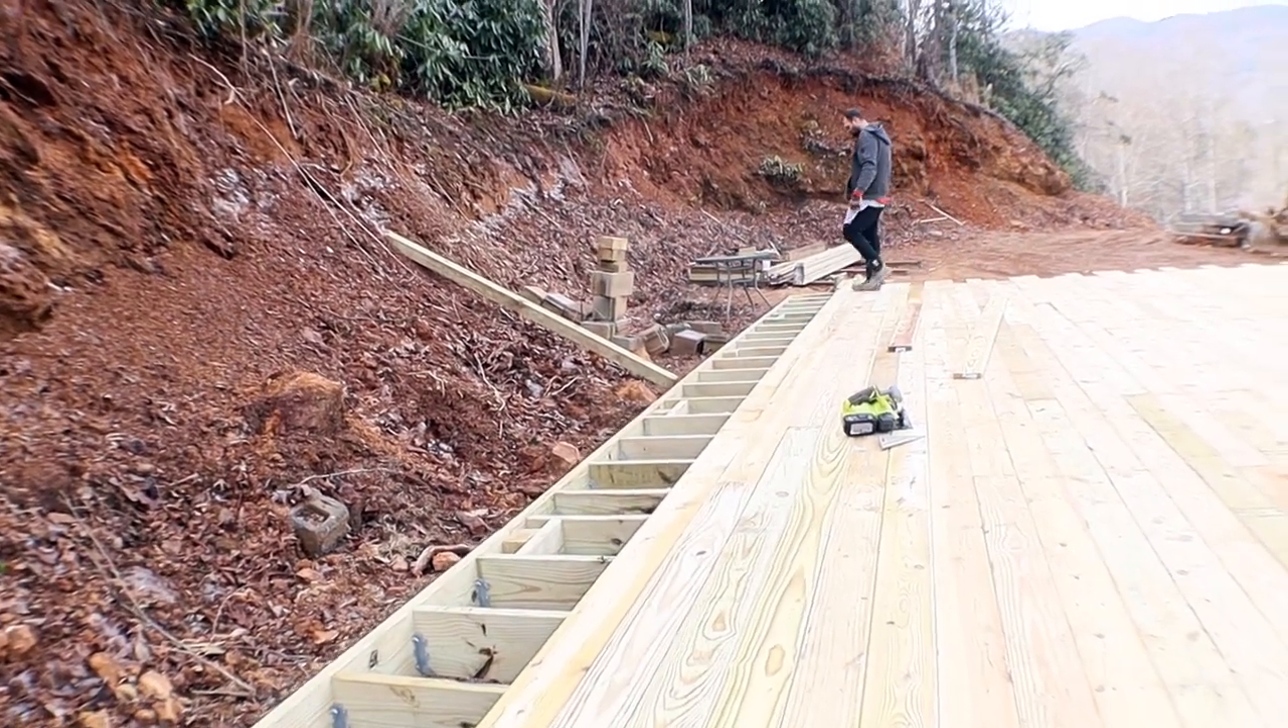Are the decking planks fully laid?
No.